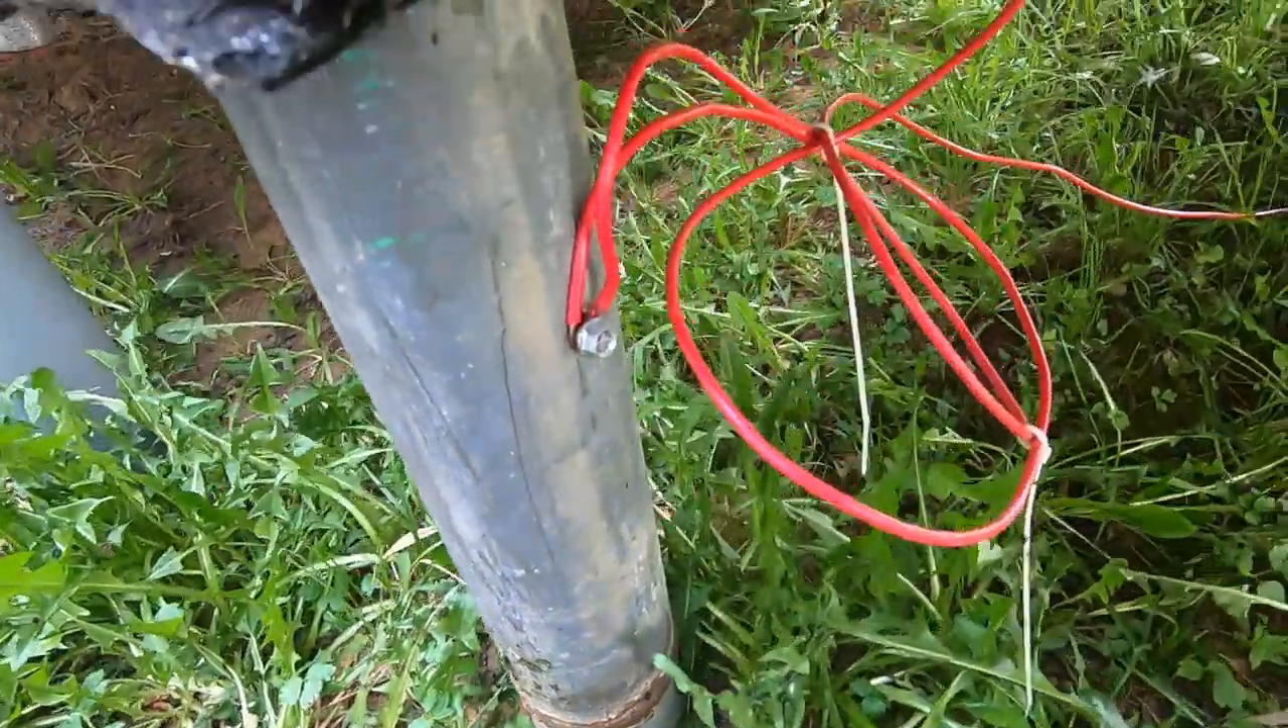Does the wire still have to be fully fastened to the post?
No.